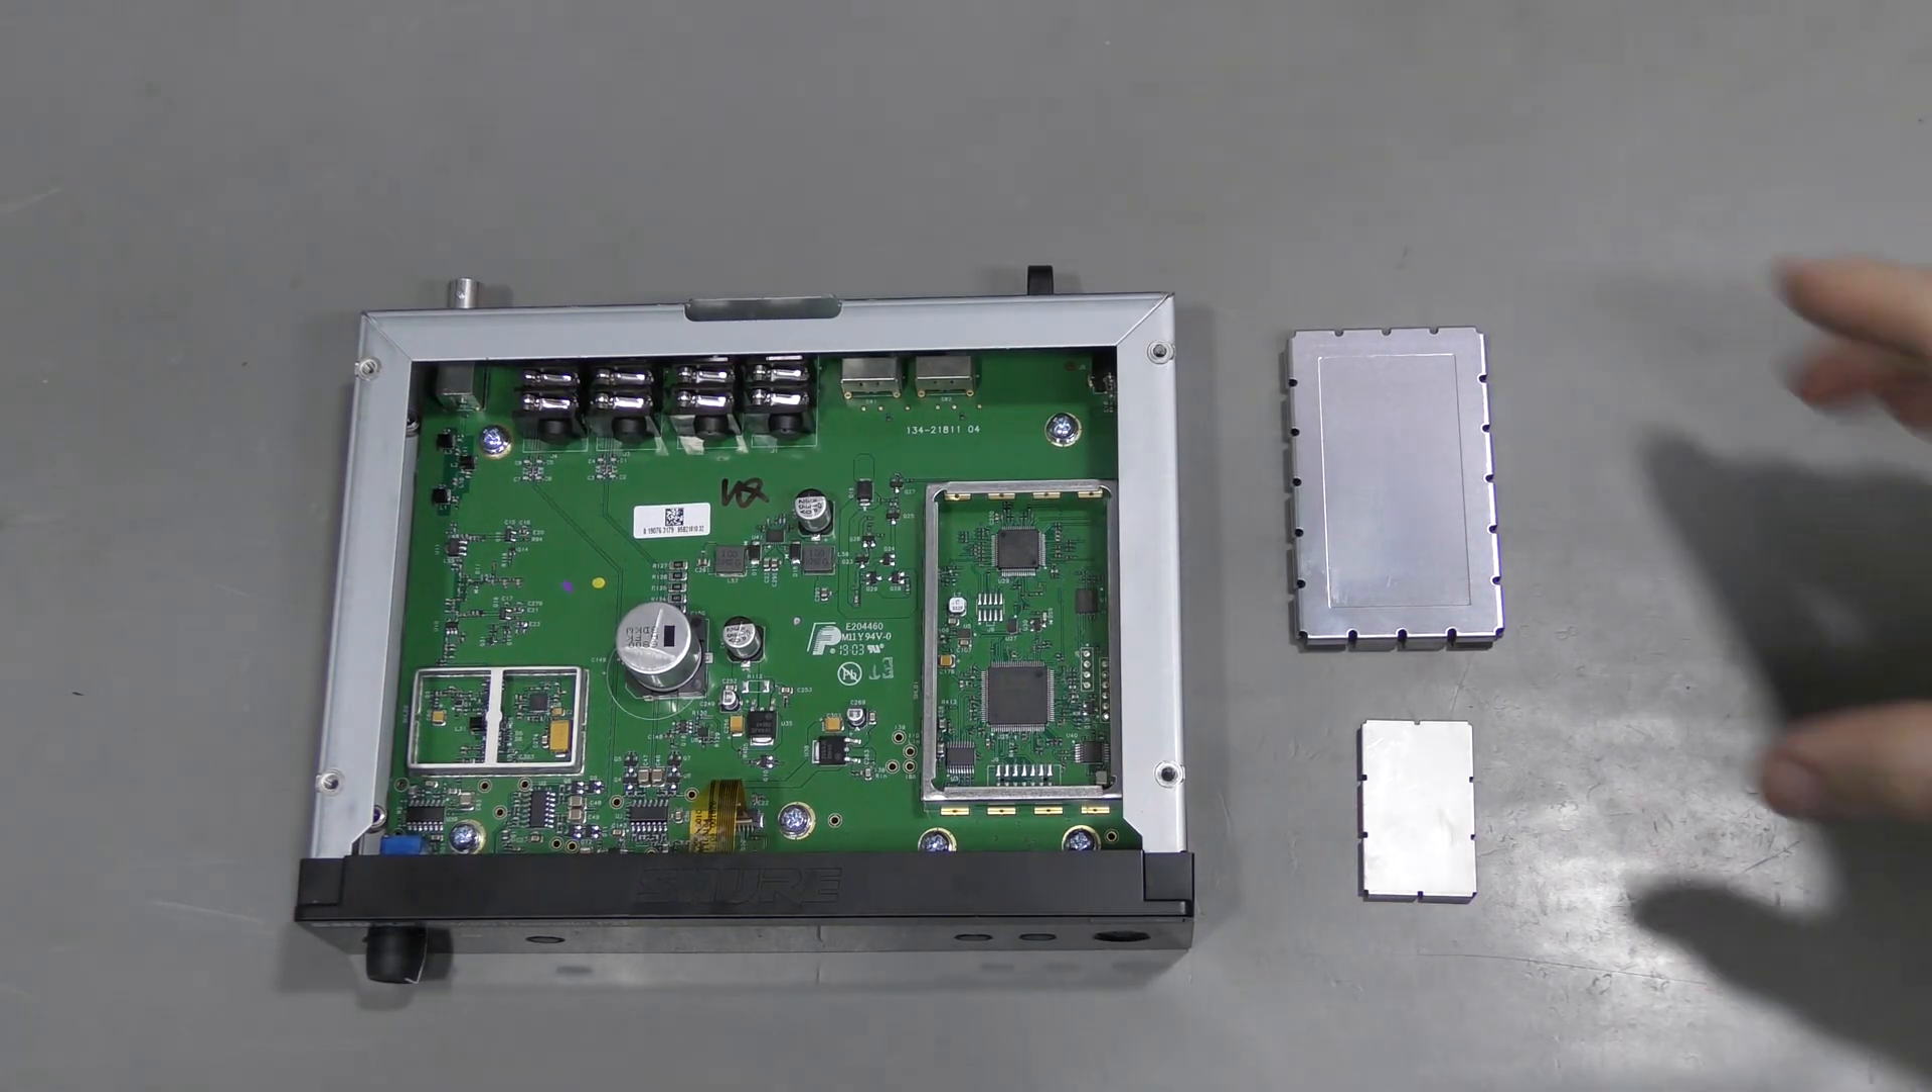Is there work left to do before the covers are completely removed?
No.